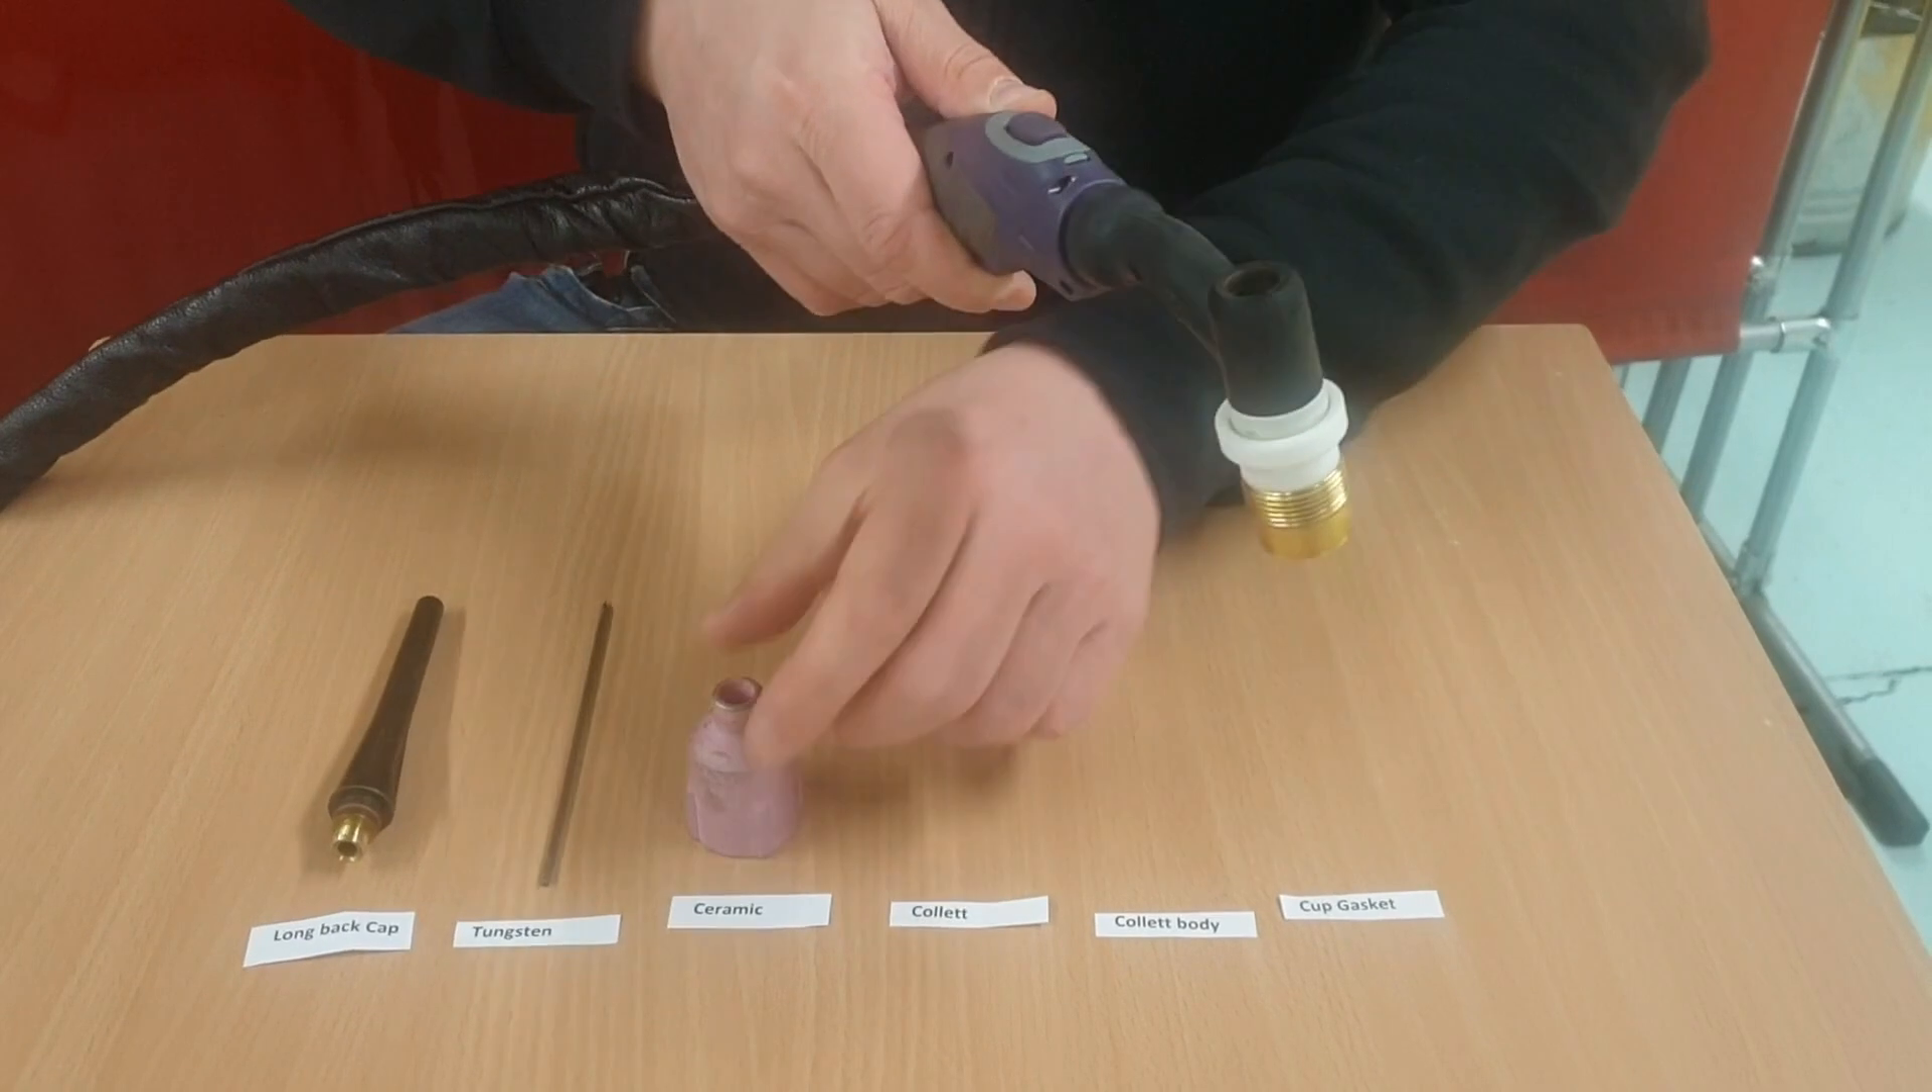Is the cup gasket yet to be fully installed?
No.